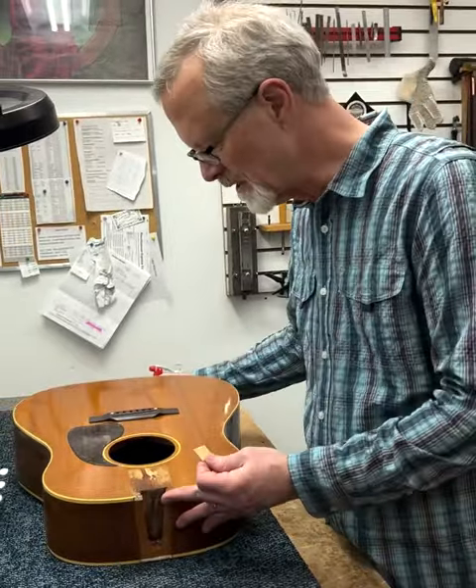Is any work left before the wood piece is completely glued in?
Yes.